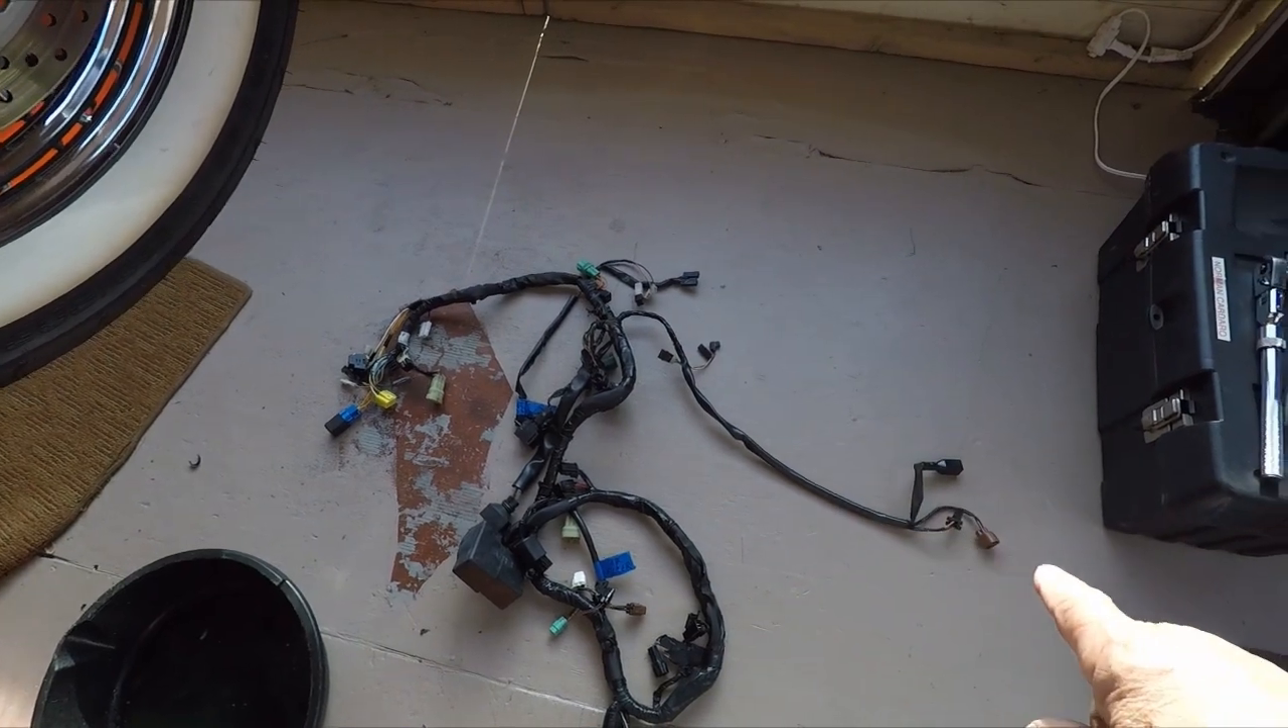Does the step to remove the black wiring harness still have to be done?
No.